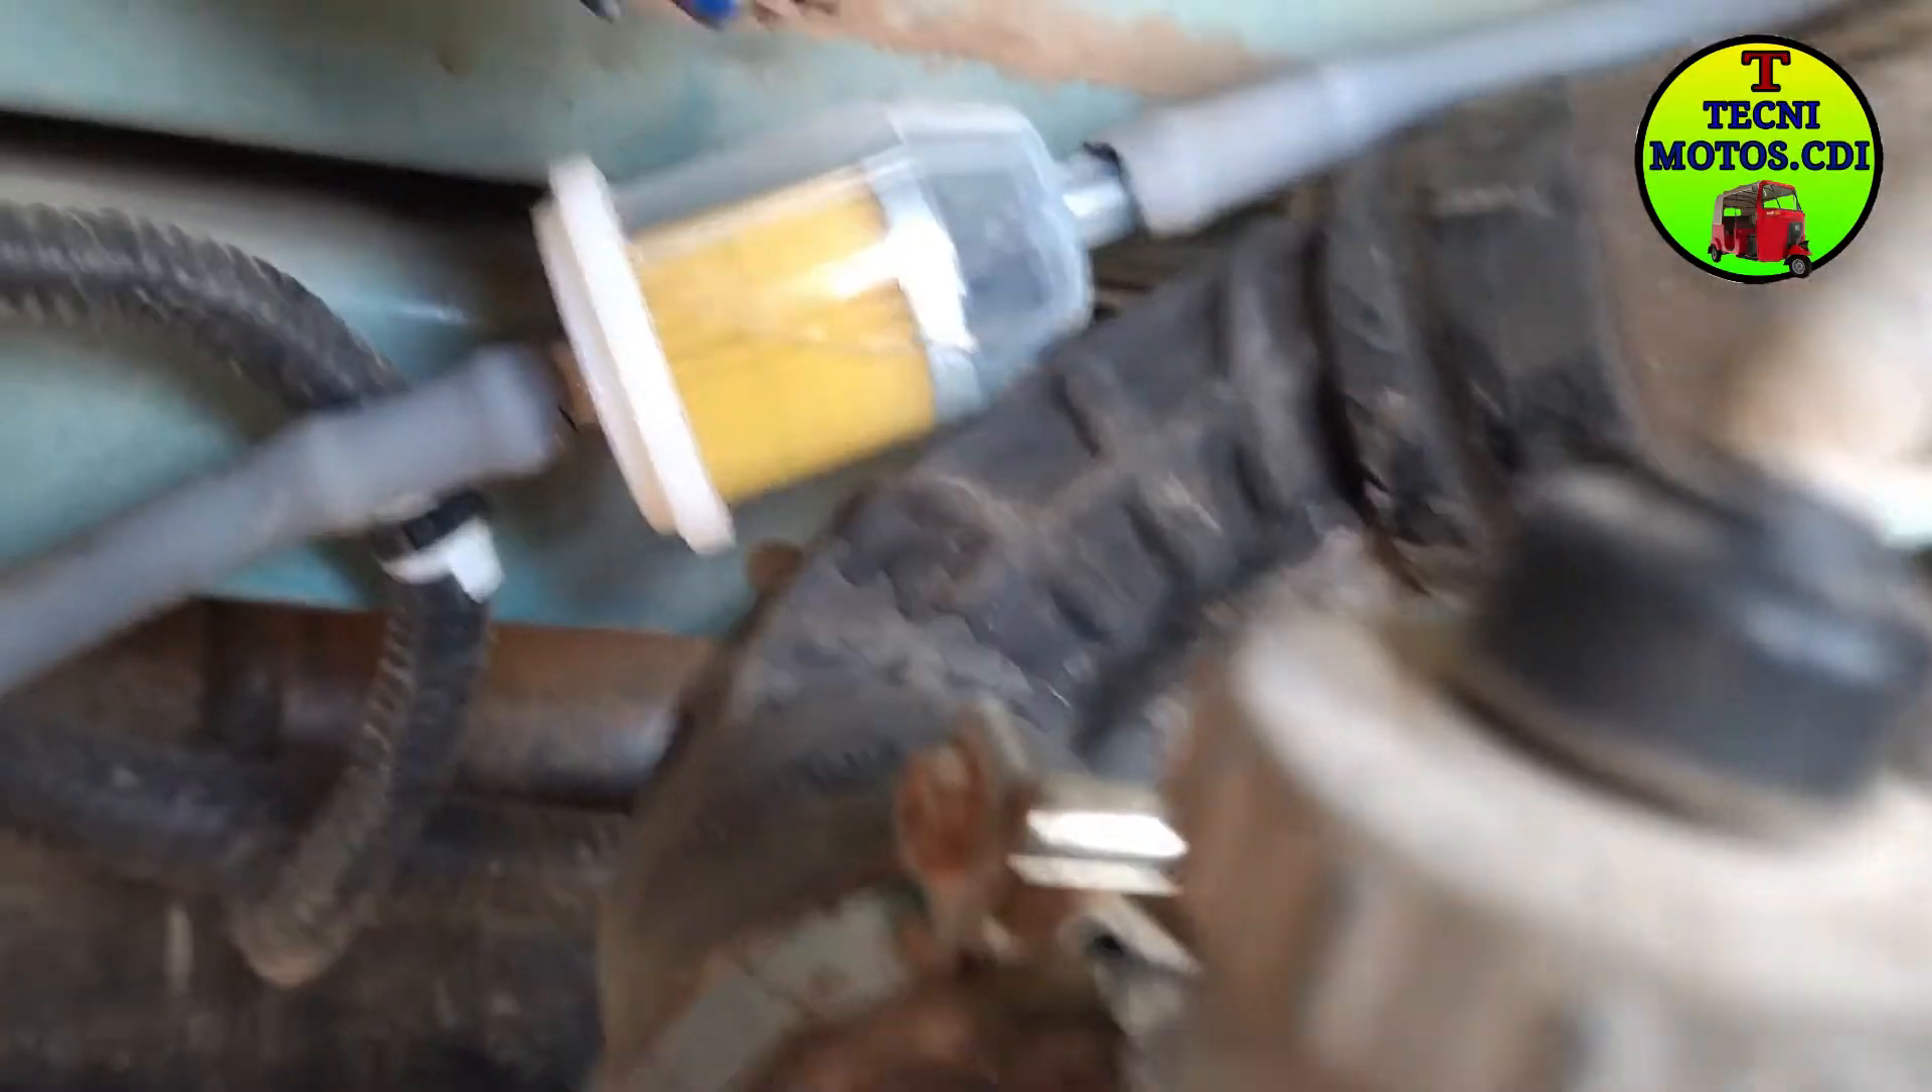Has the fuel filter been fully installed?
Yes.